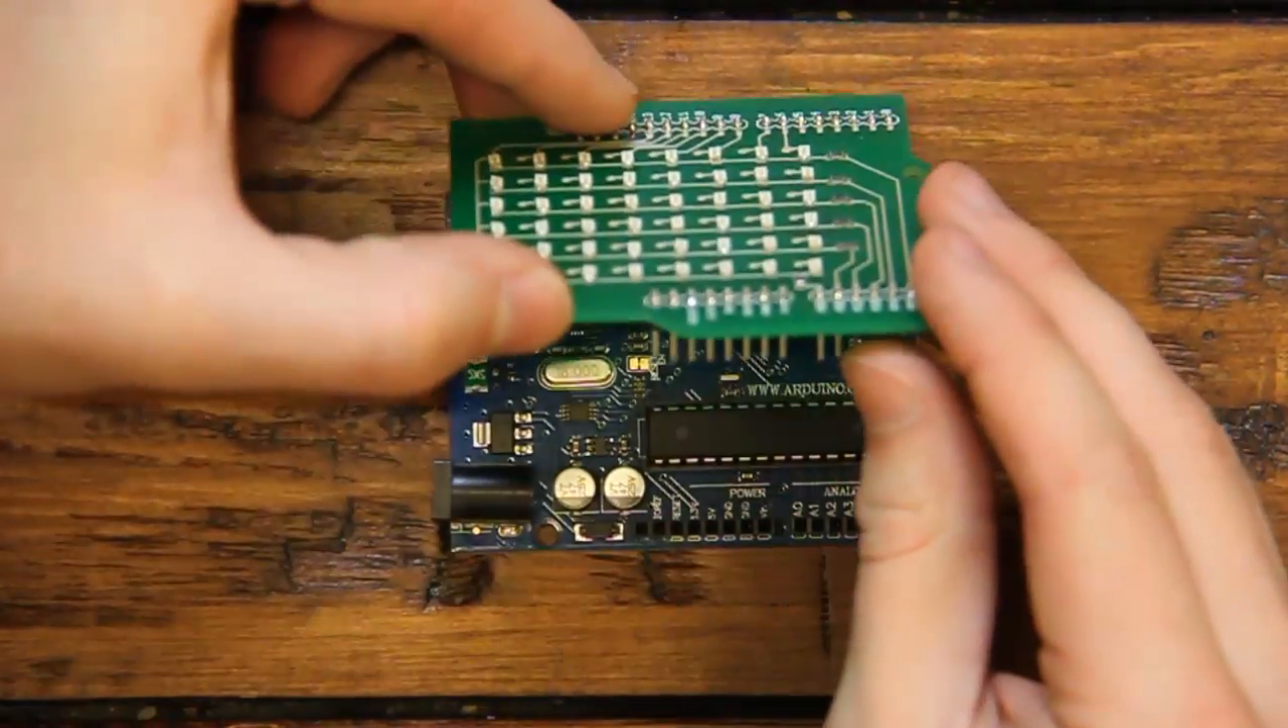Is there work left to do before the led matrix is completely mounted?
Yes.